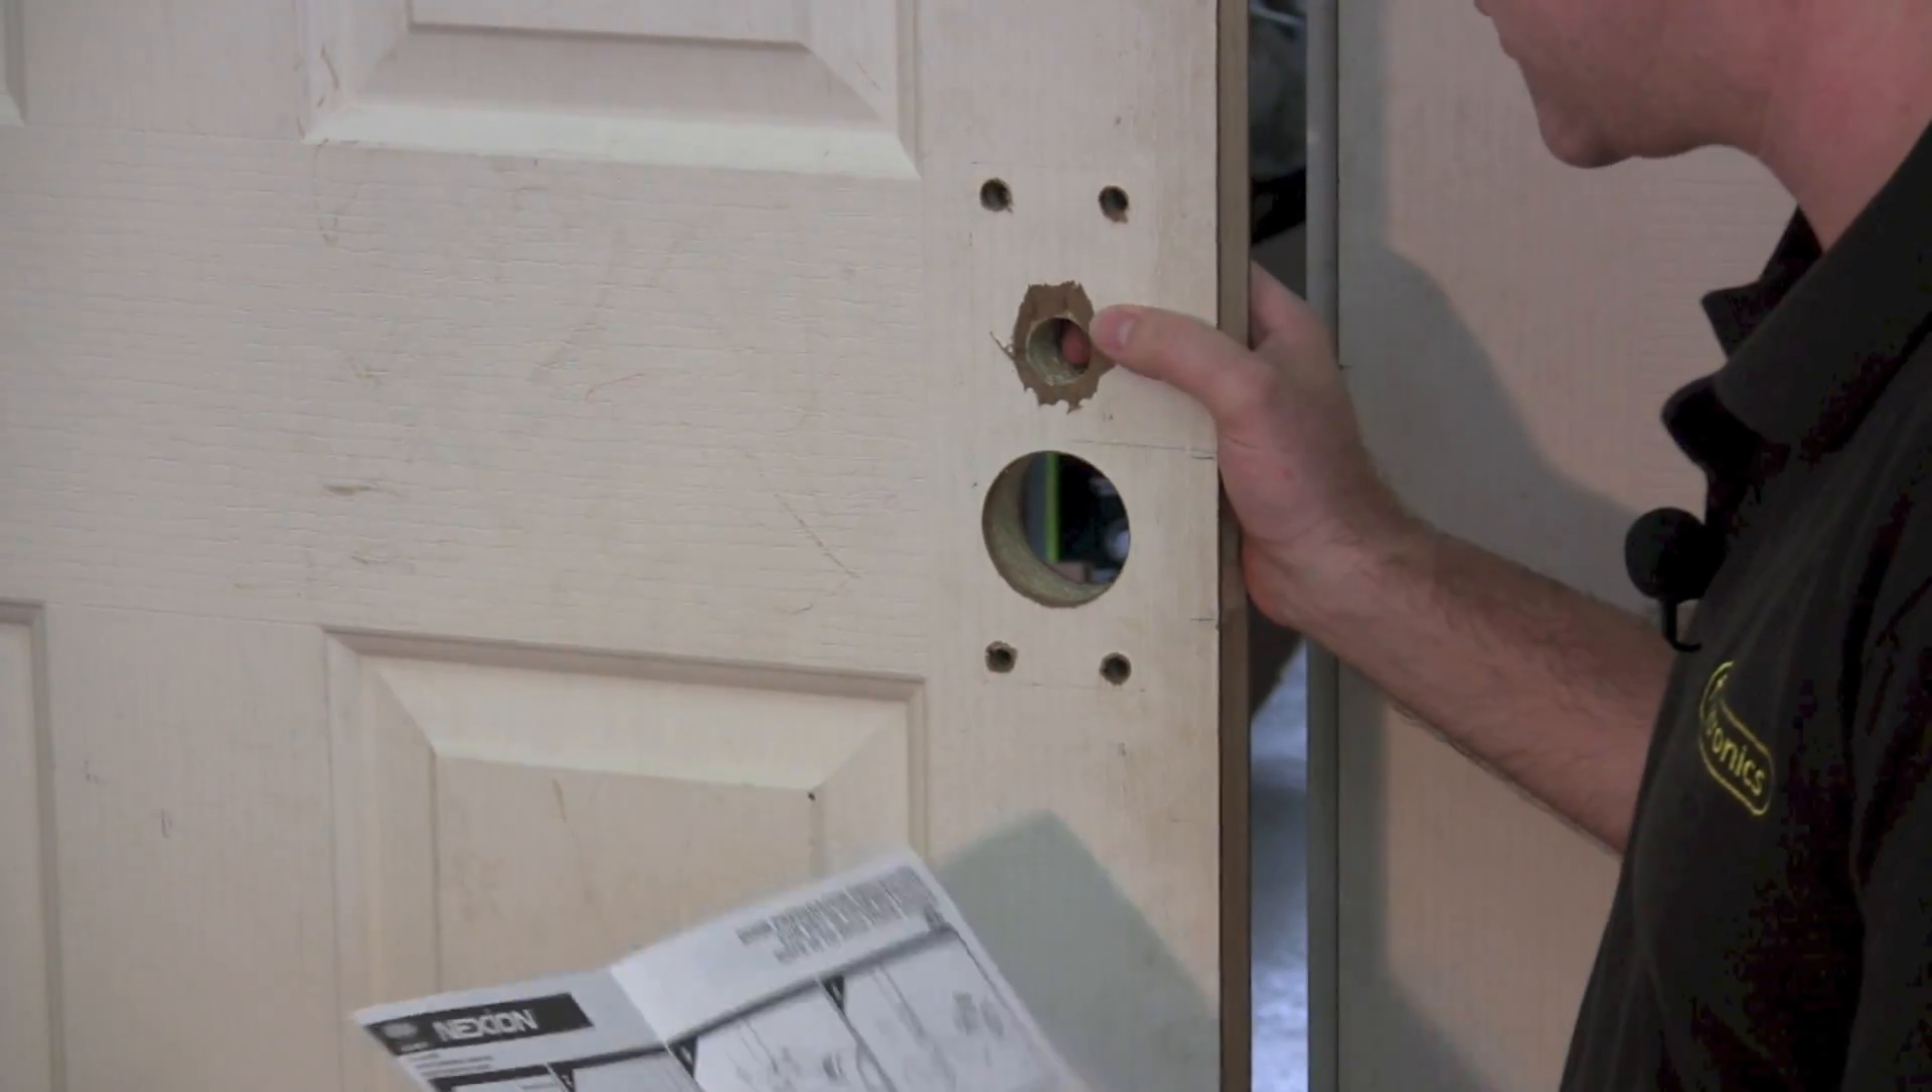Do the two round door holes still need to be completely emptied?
No.